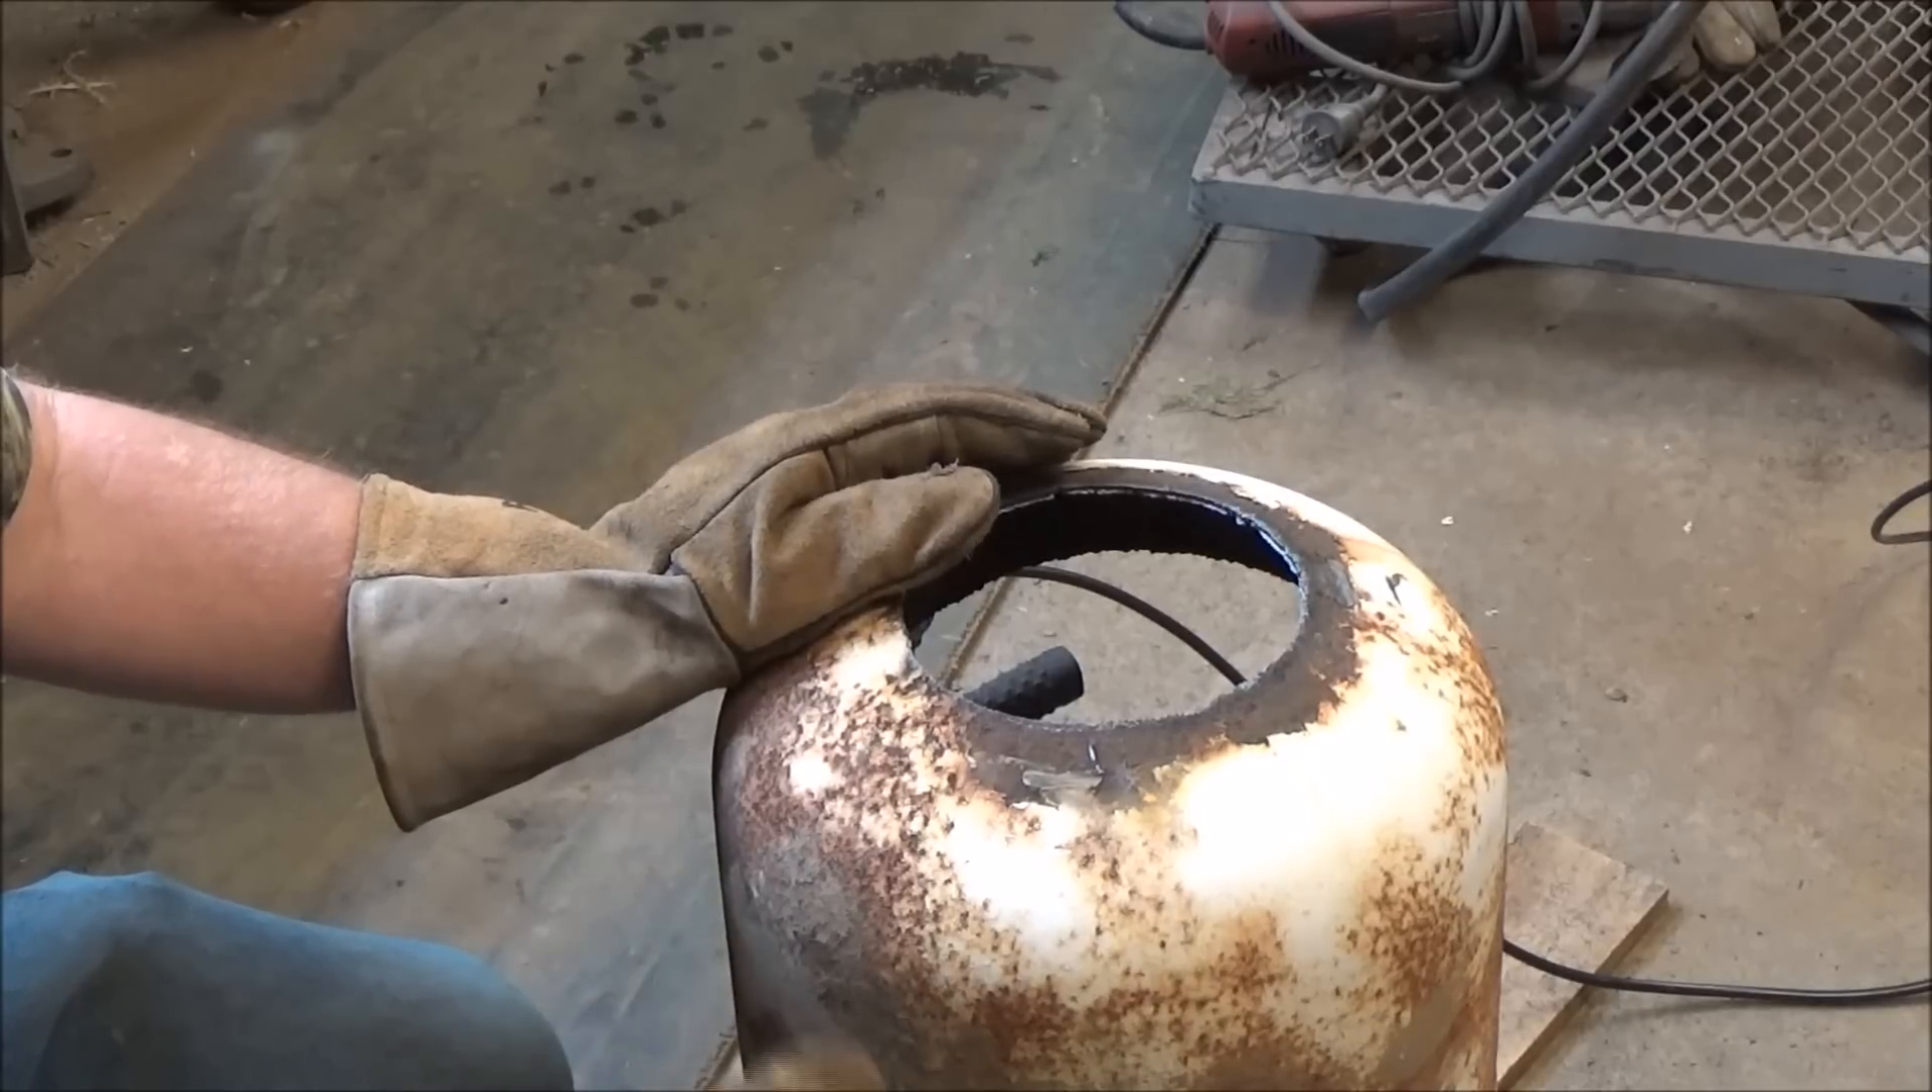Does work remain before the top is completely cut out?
No.